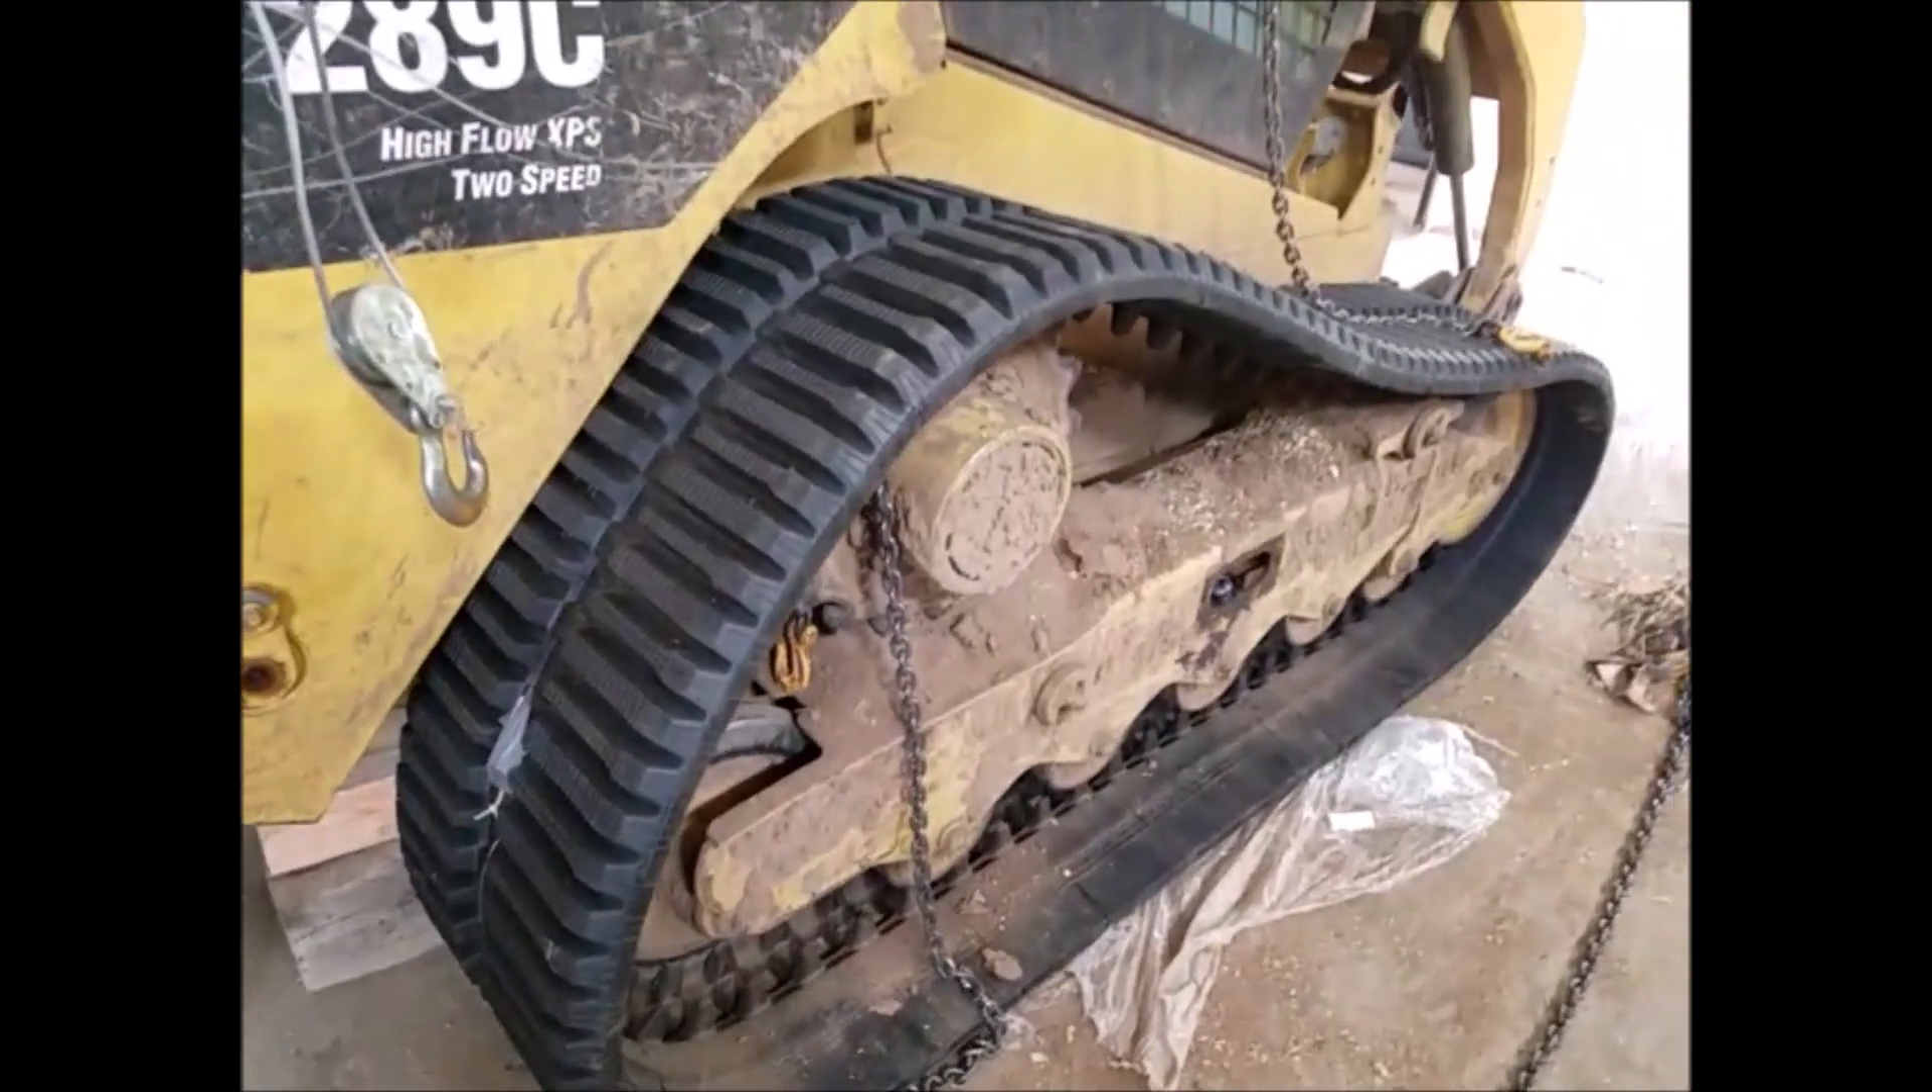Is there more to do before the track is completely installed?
Yes.